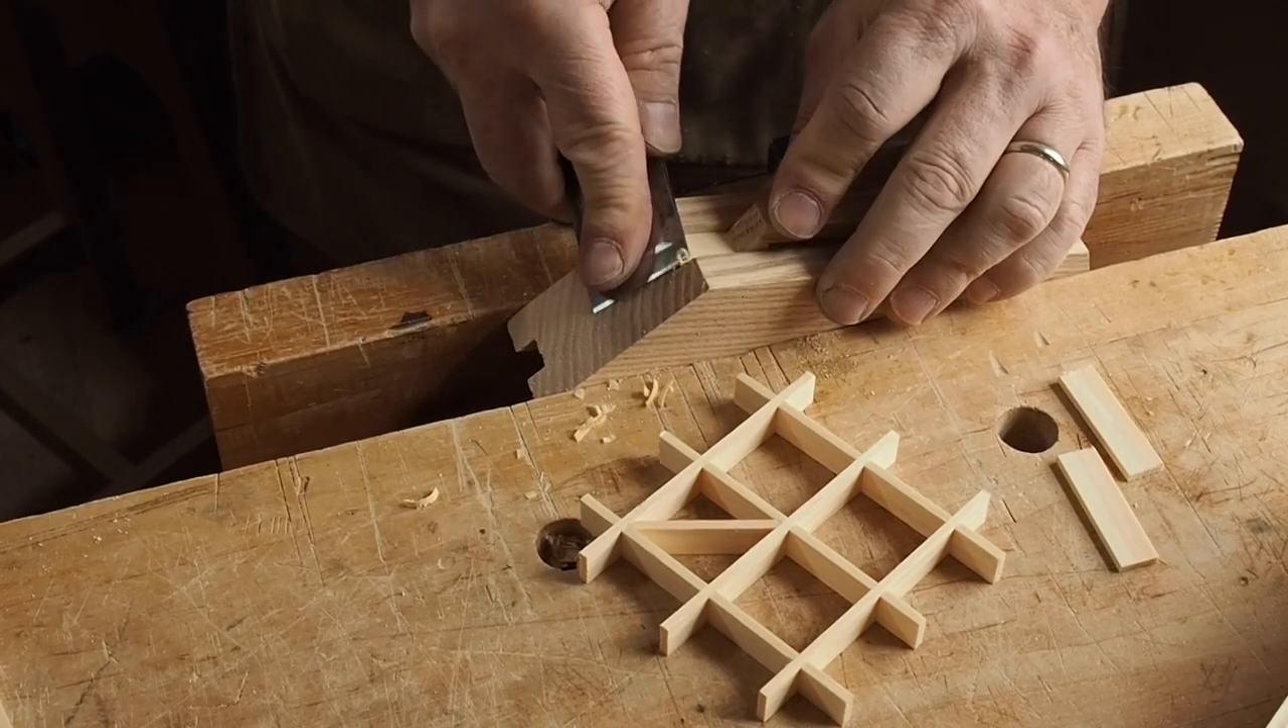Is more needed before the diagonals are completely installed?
Yes.